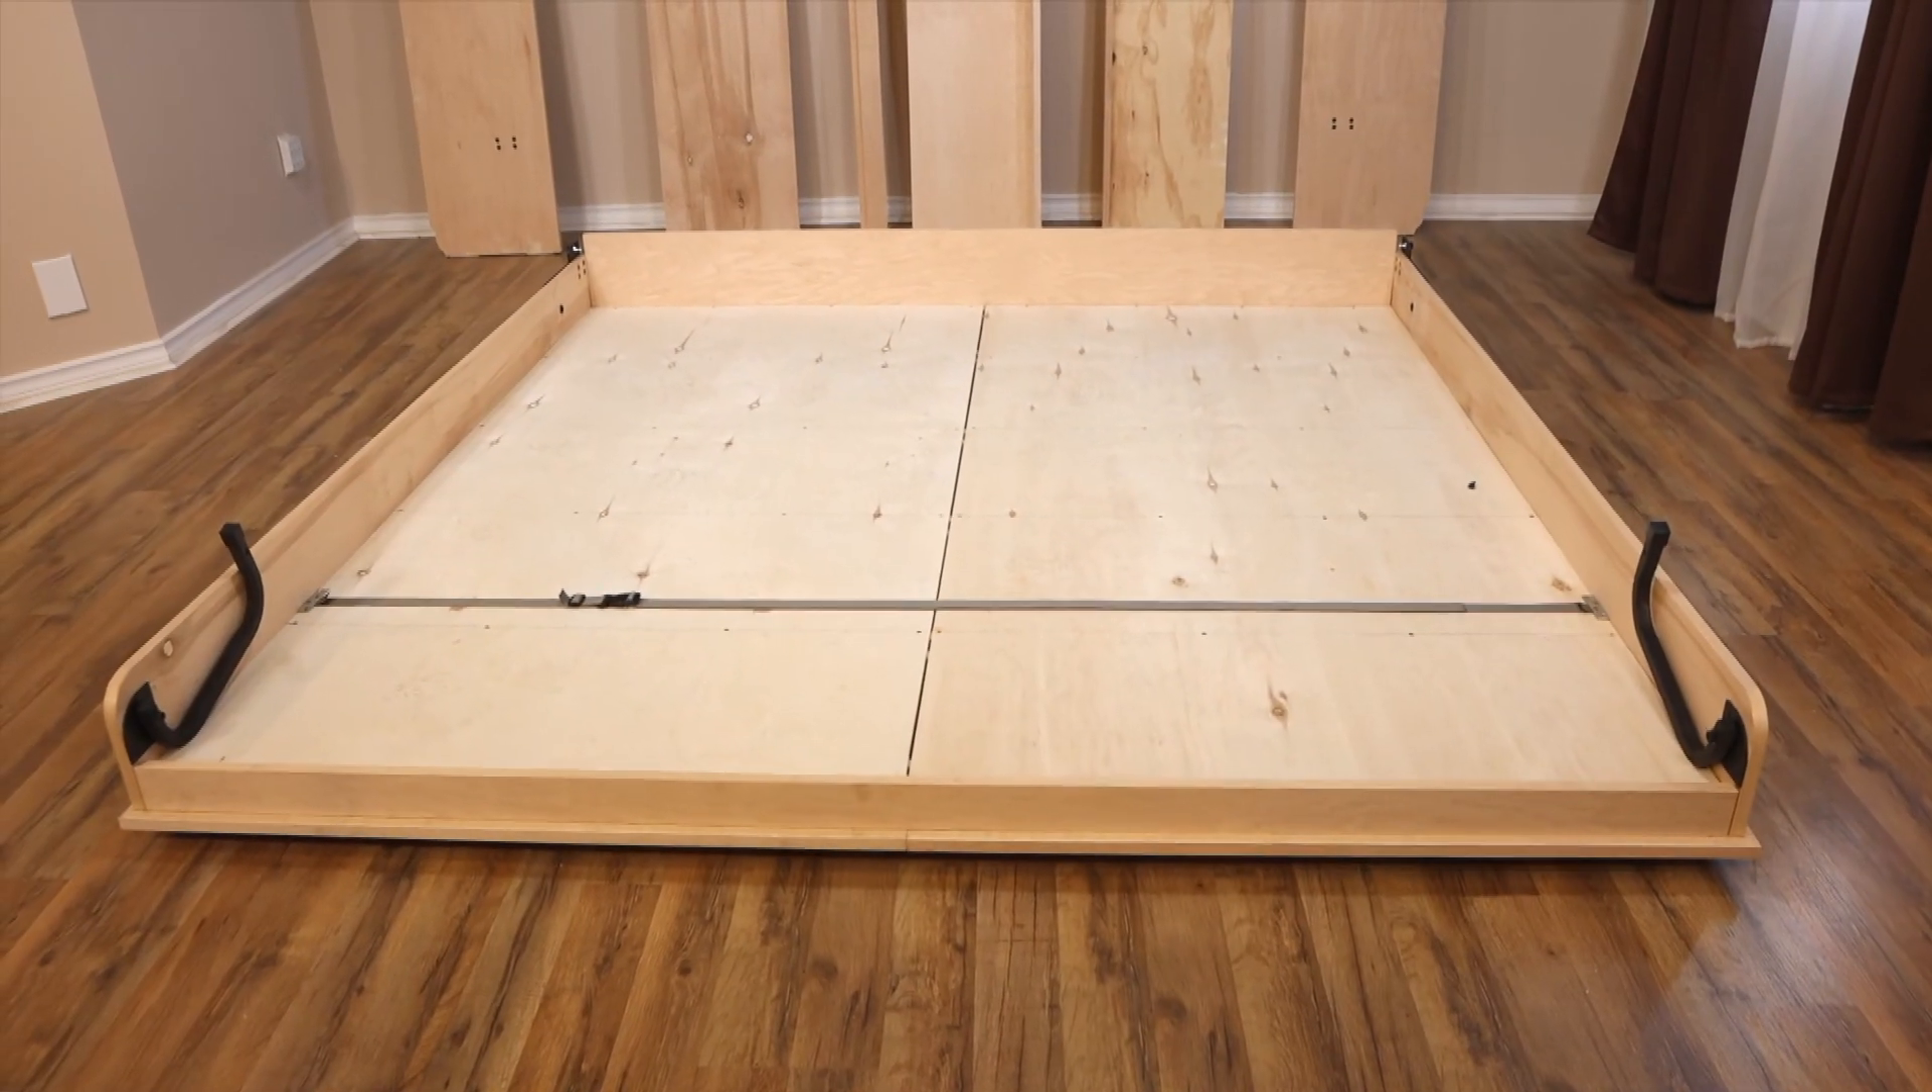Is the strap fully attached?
Yes.